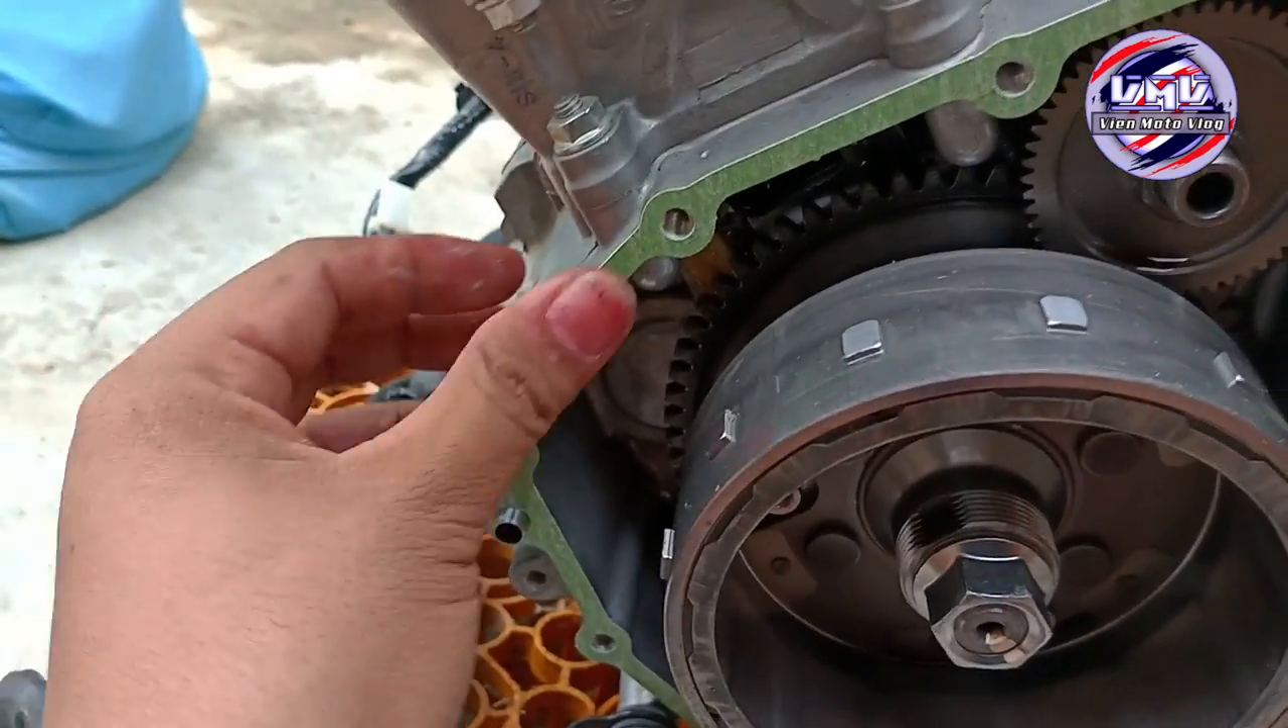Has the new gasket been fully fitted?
Yes.